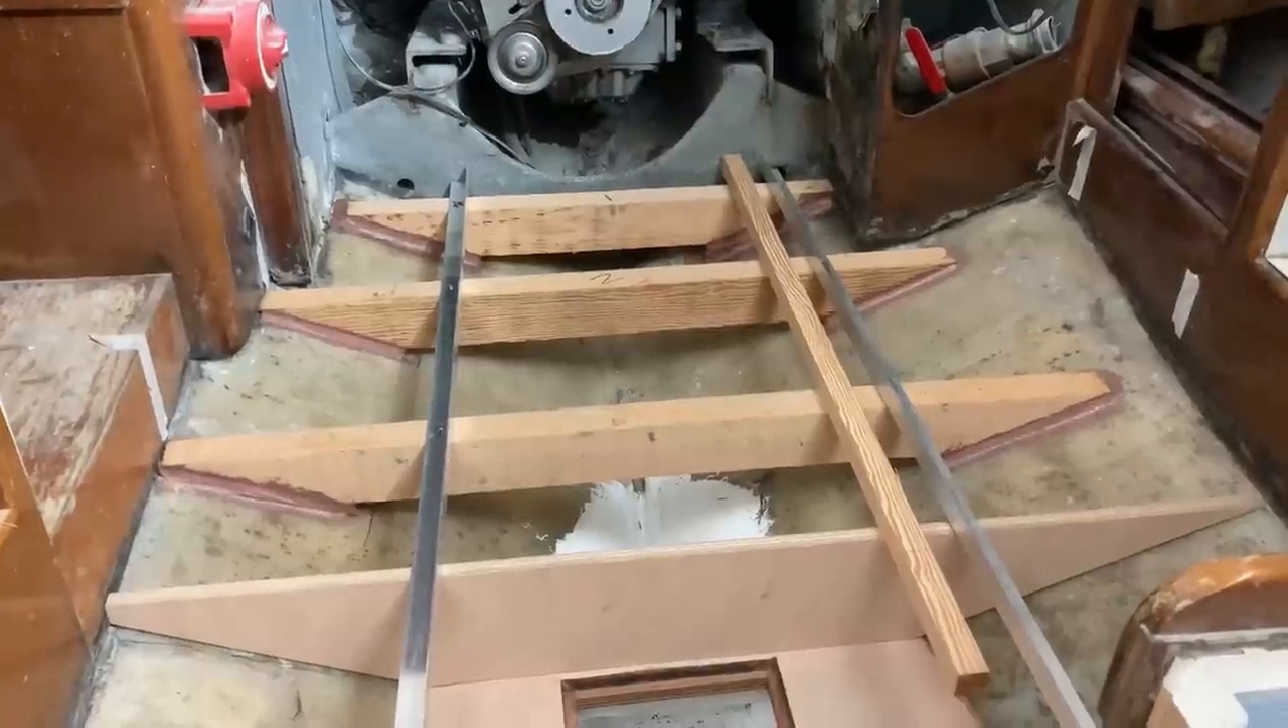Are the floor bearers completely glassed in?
No.